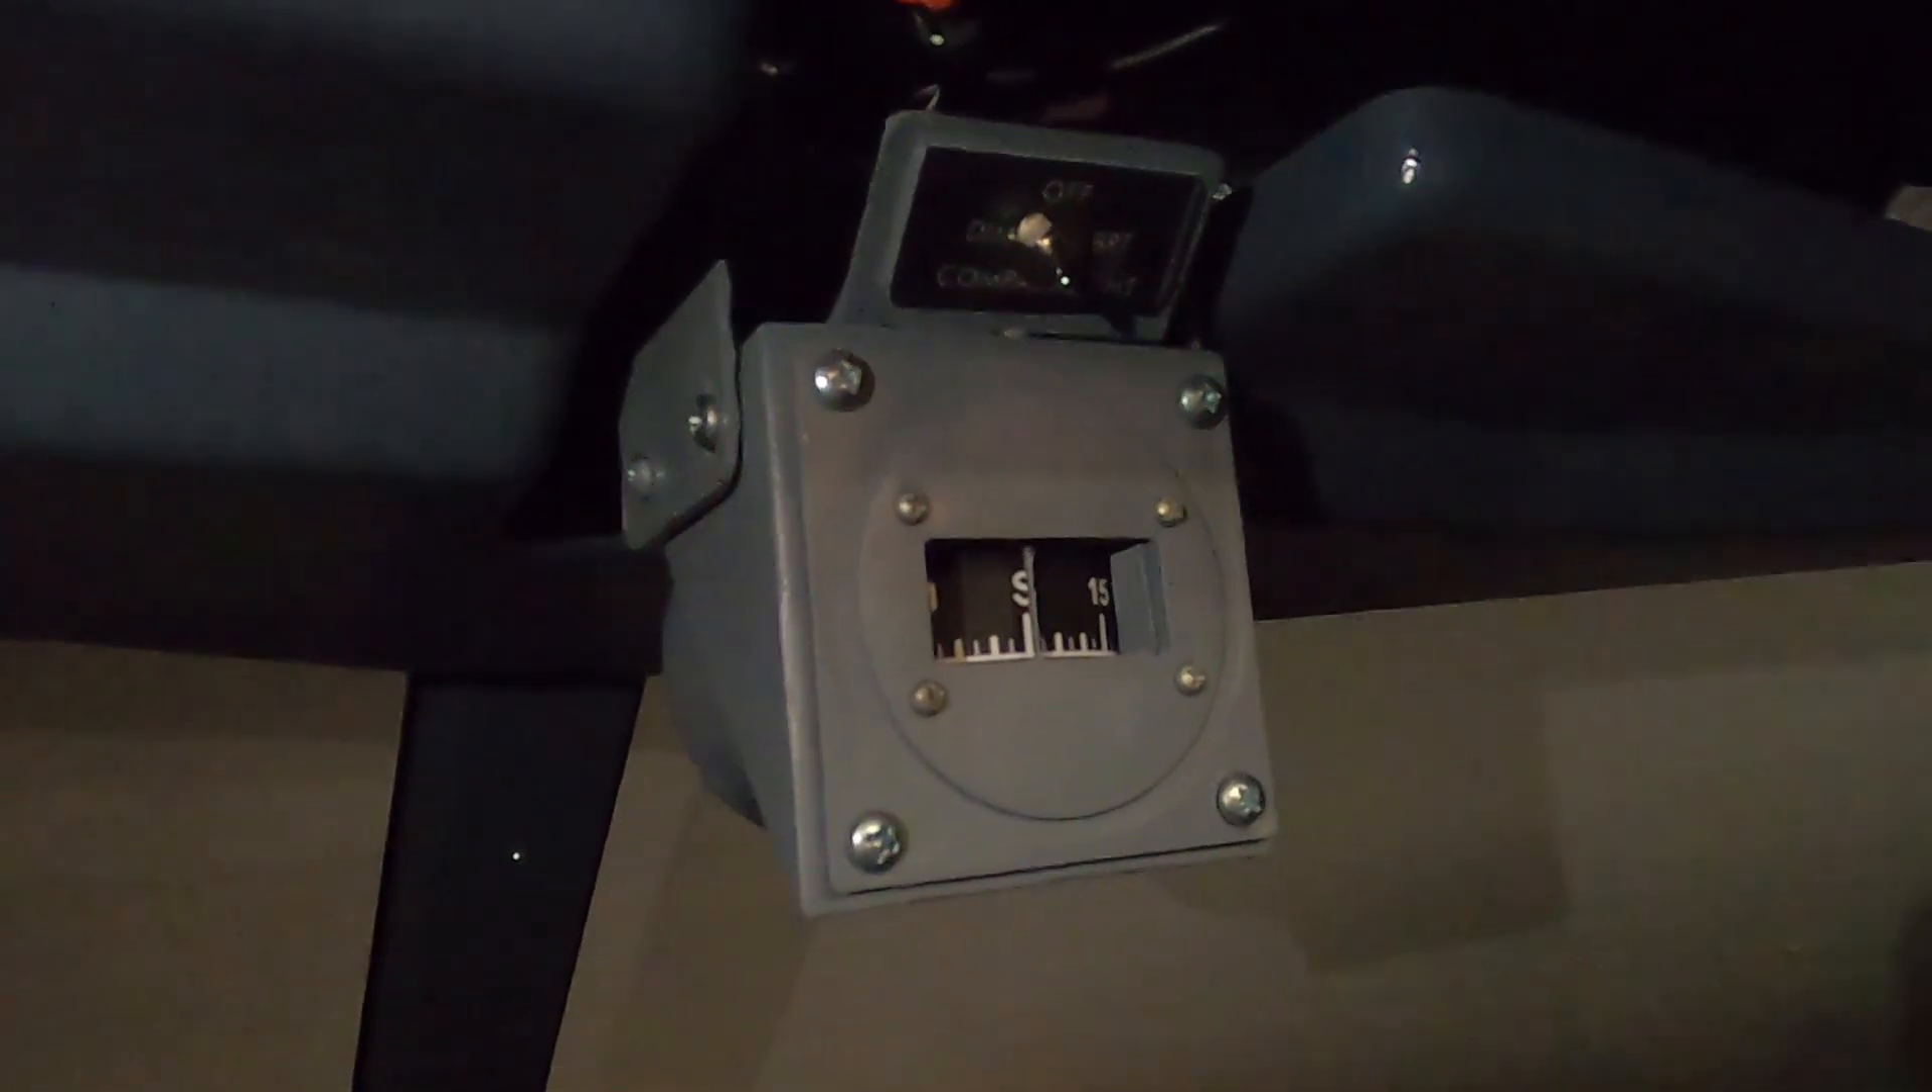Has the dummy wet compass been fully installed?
Yes.